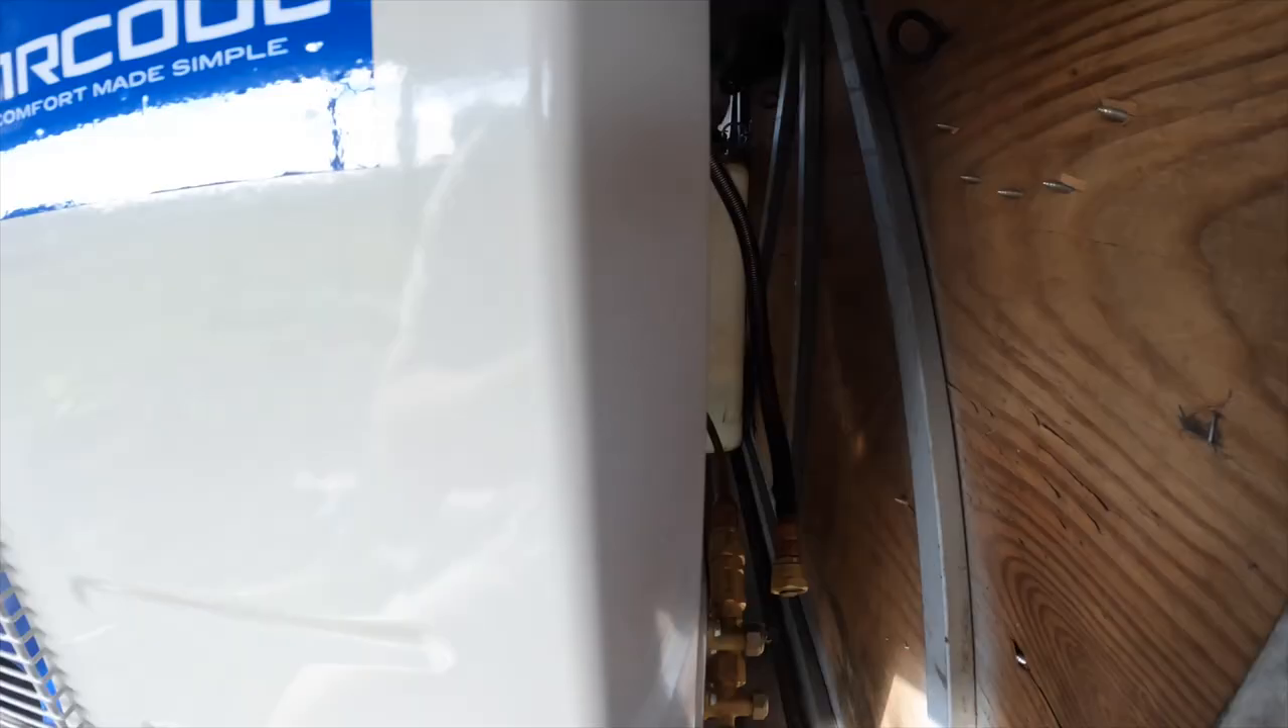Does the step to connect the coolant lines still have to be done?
Yes.